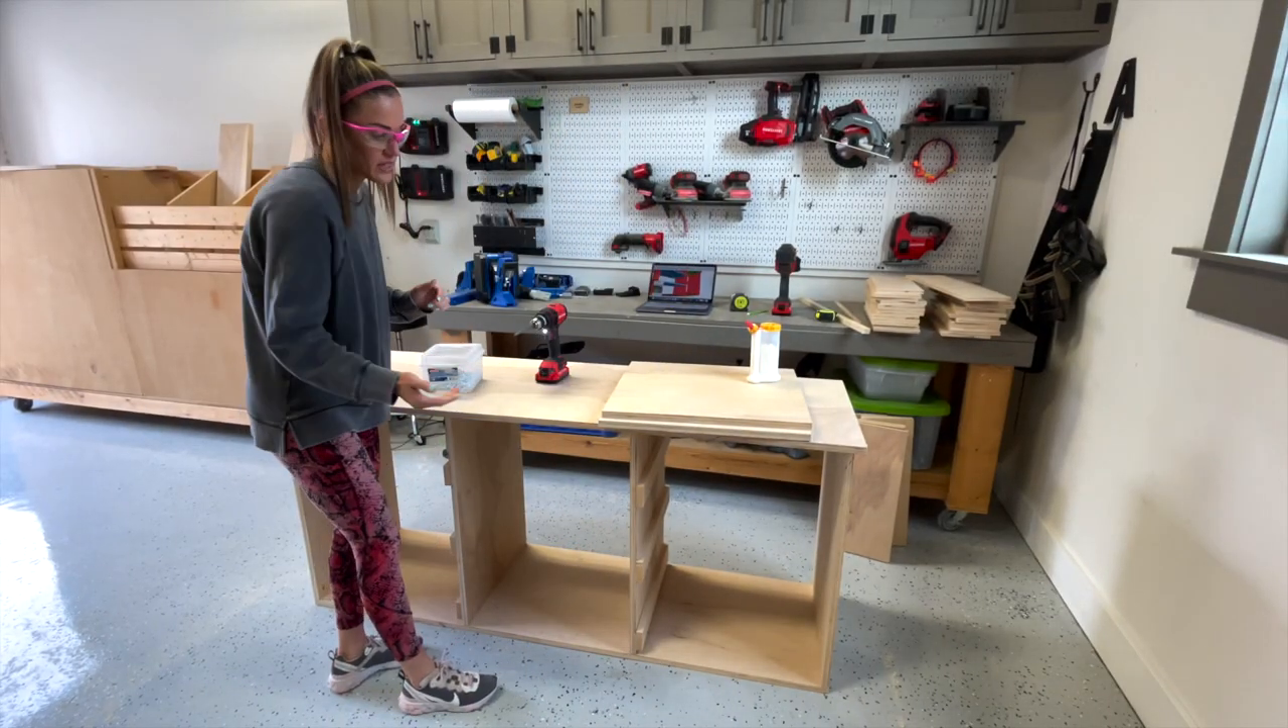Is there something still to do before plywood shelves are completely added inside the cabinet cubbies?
Yes.